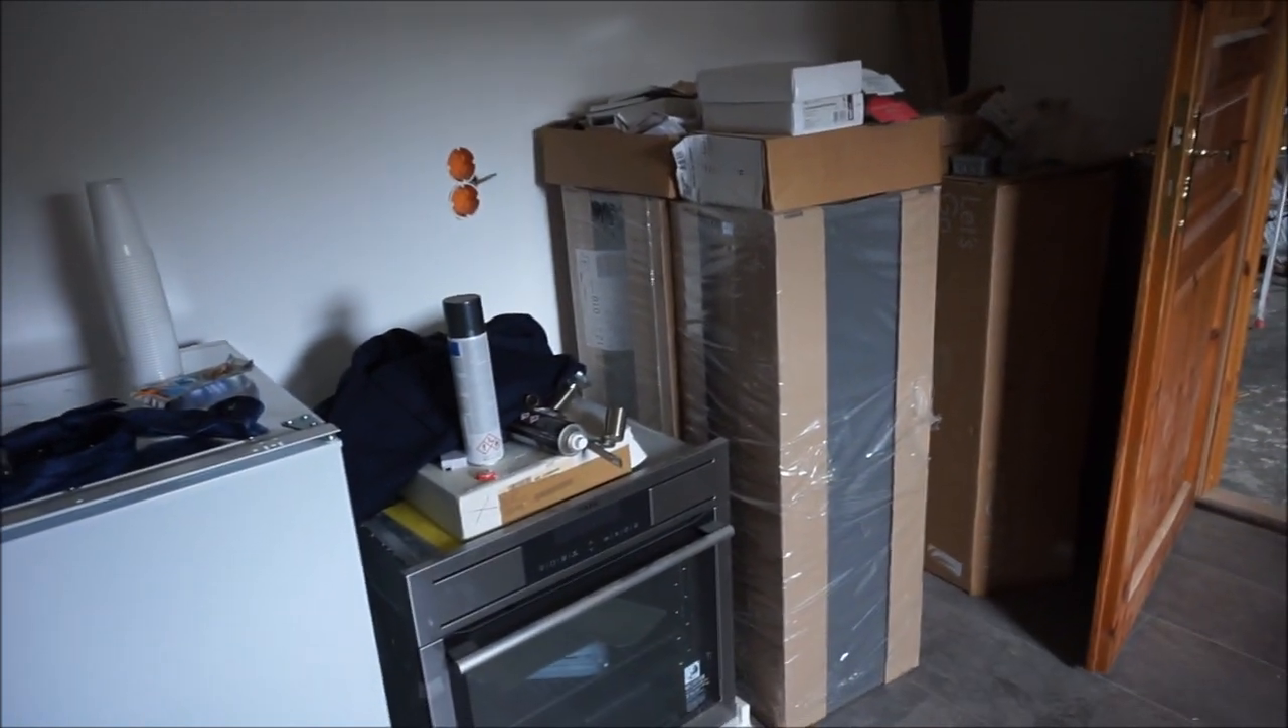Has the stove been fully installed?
No.